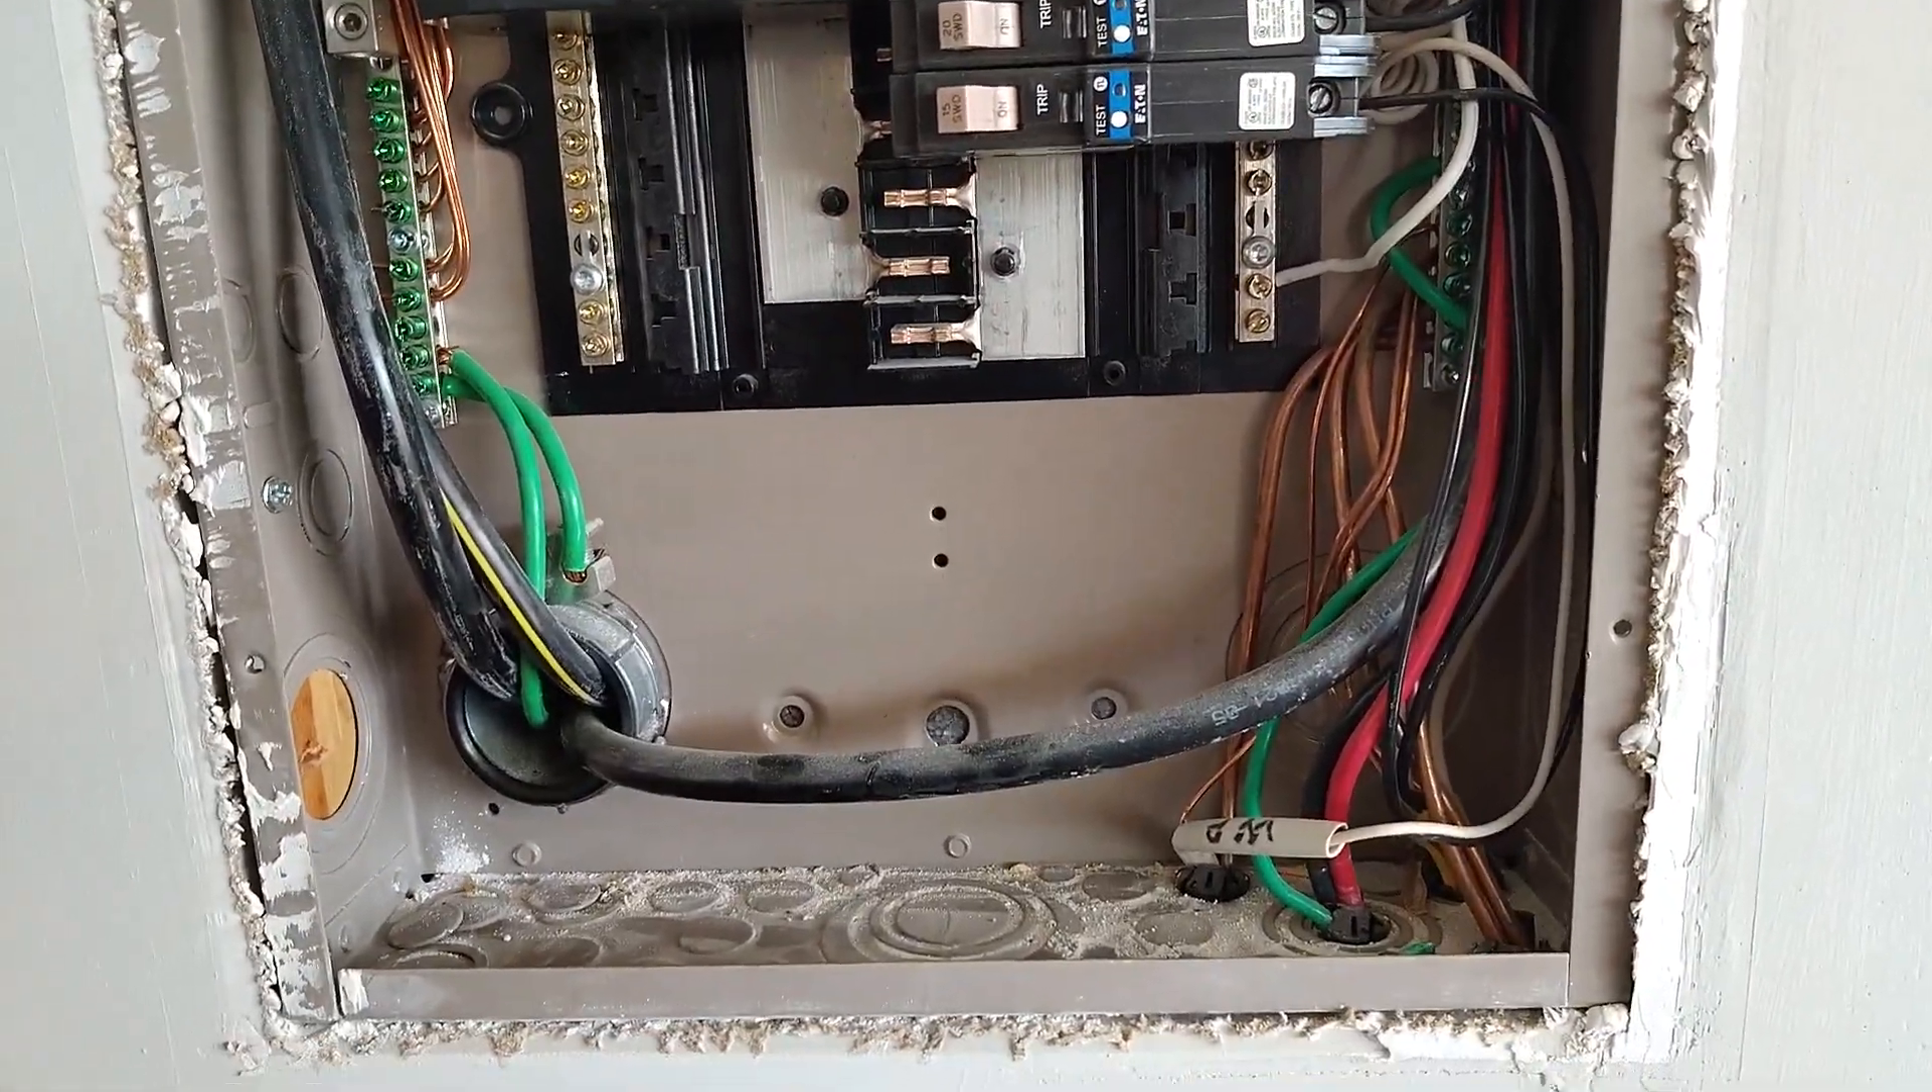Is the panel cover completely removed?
Yes.